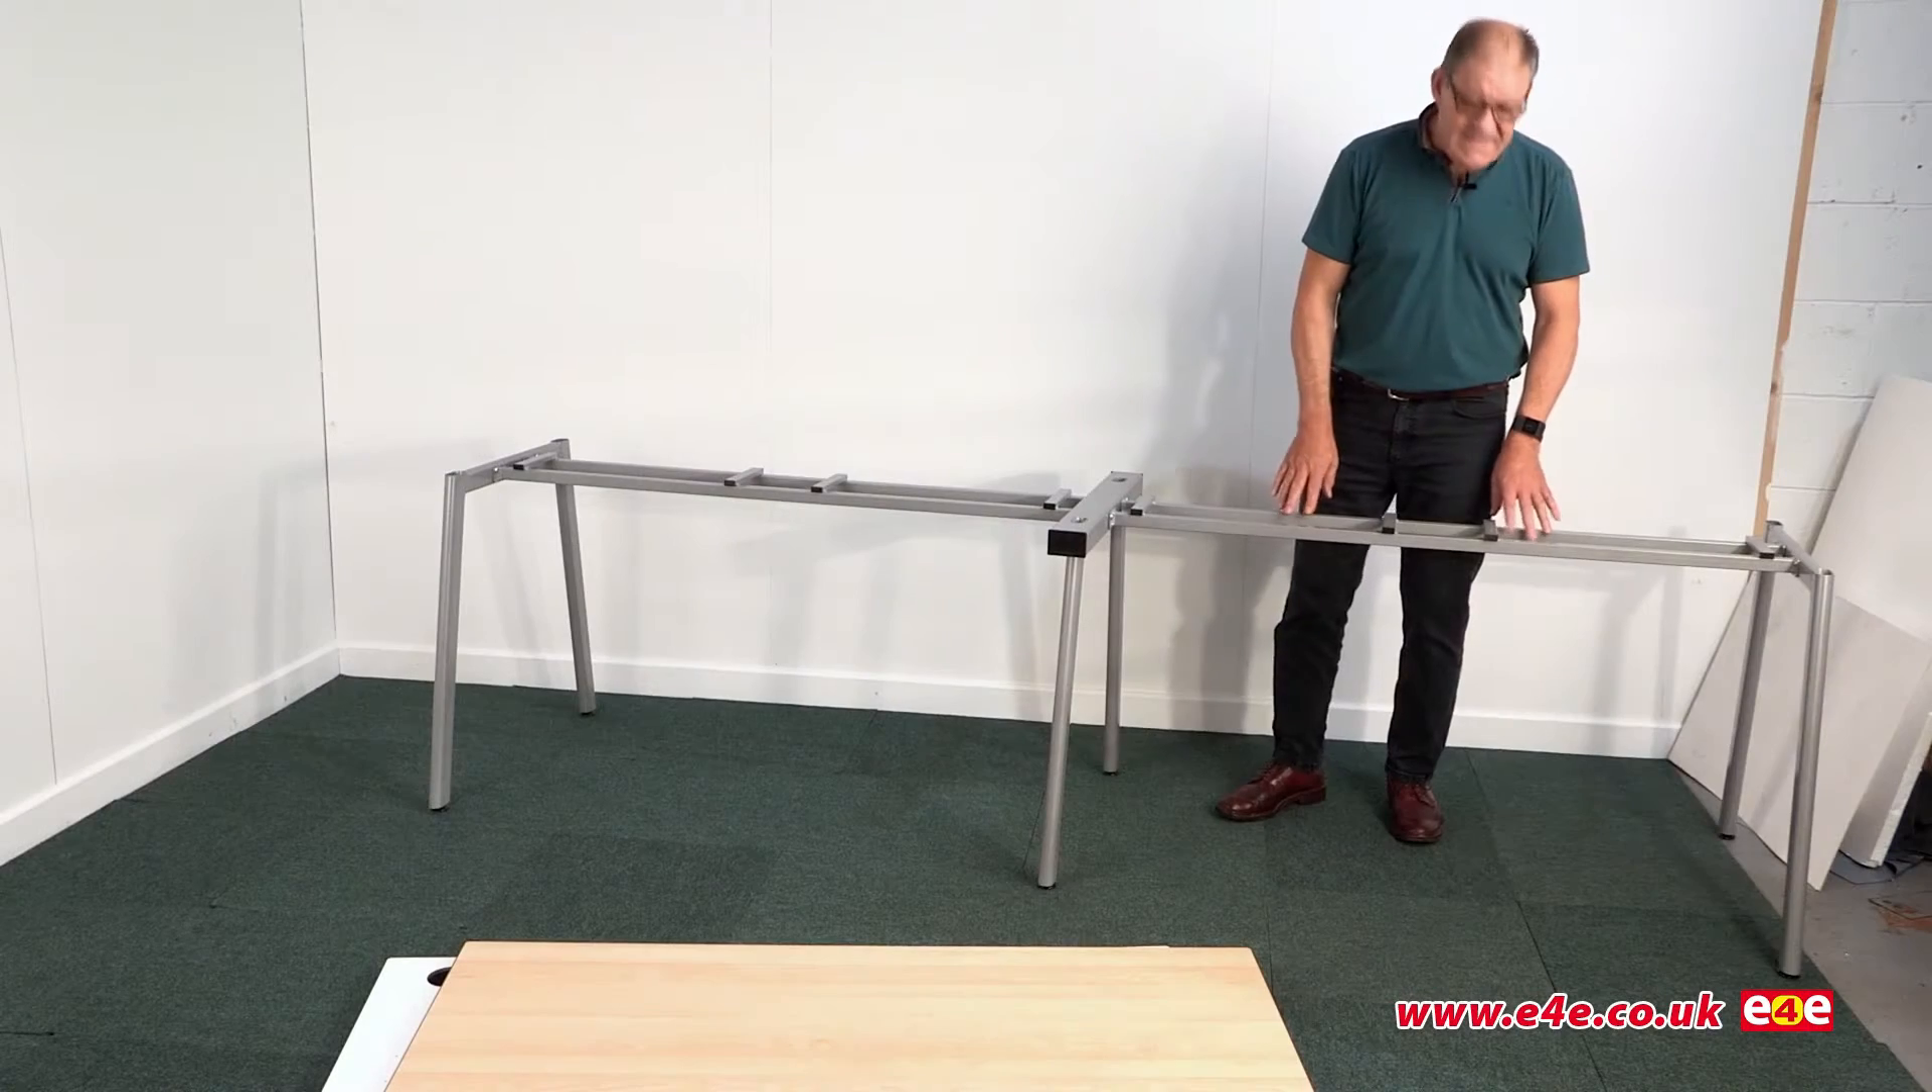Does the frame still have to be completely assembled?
No.